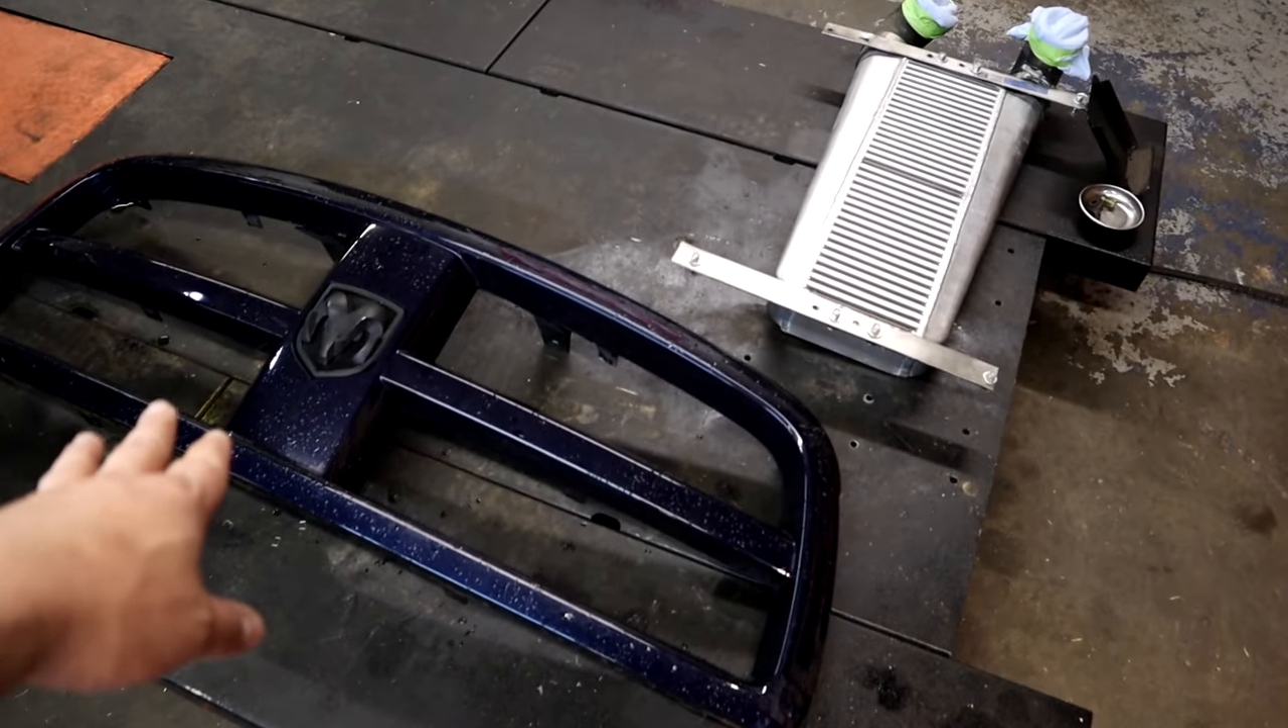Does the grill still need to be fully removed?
No.